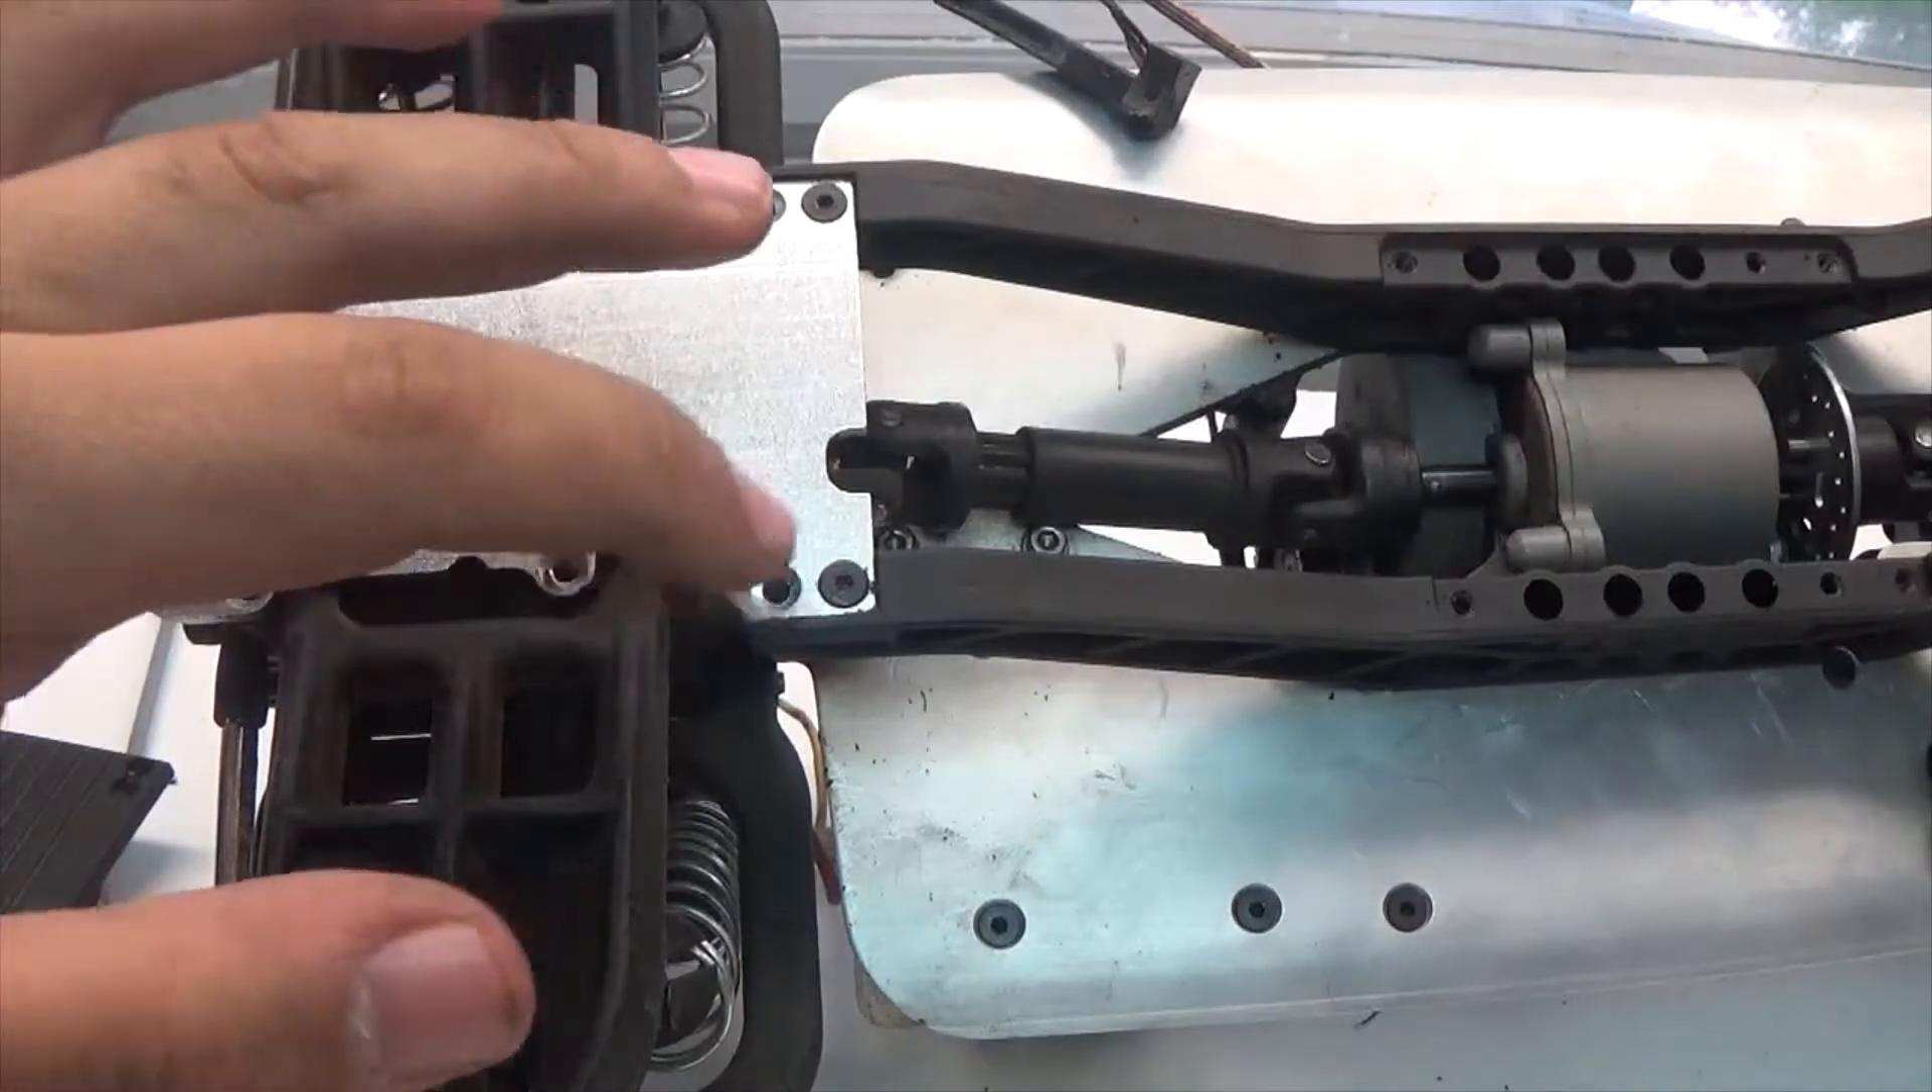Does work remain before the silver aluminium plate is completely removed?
Yes.